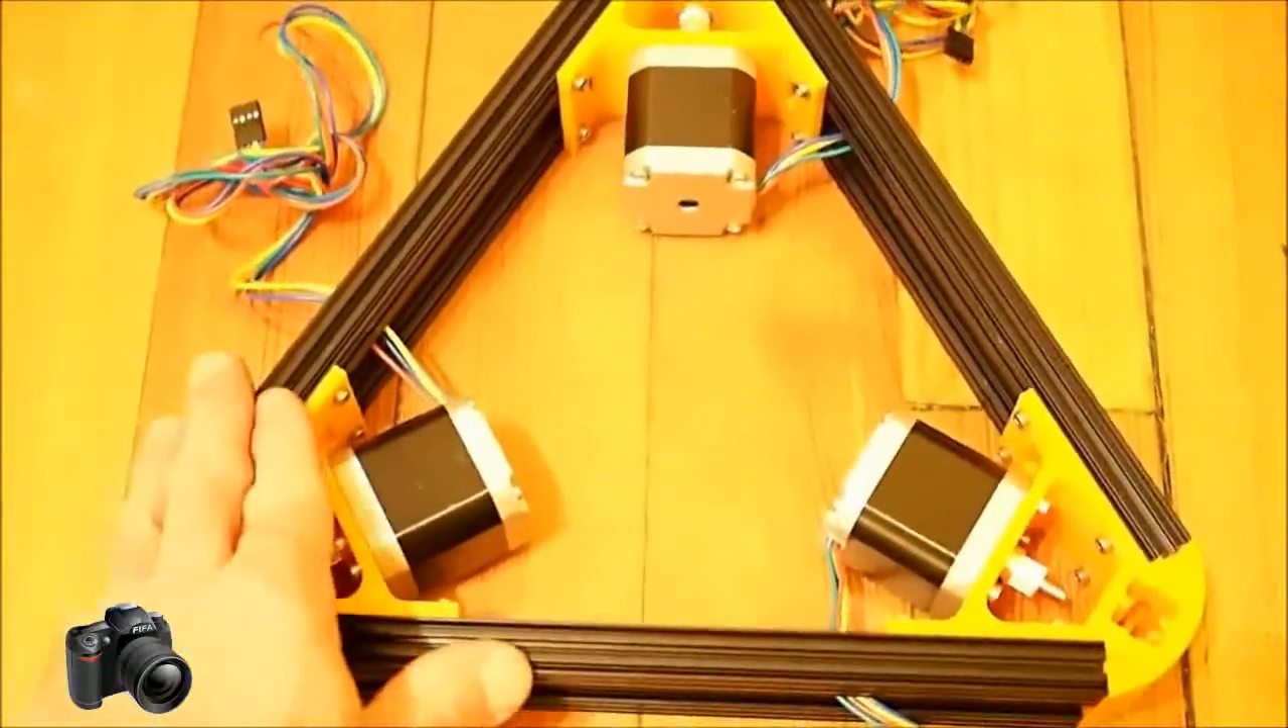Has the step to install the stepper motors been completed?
Yes.